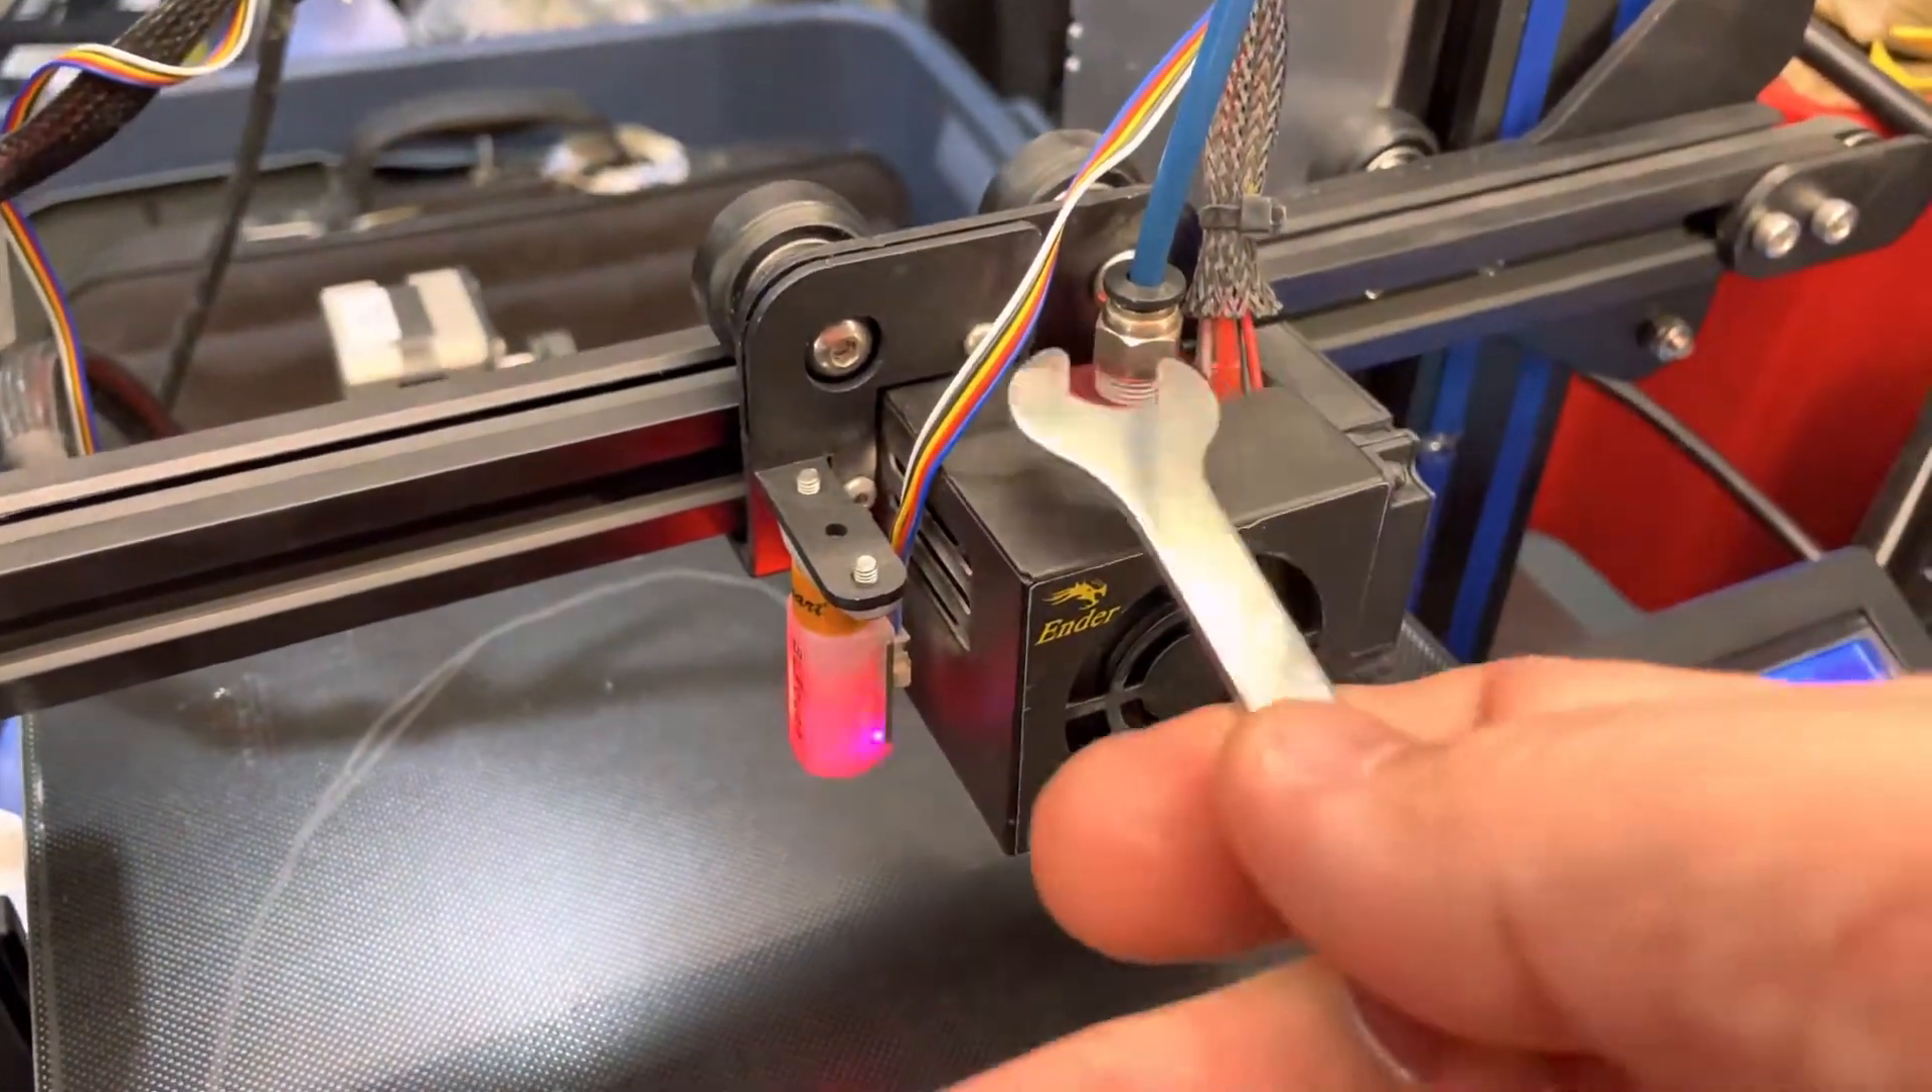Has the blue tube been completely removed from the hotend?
No.